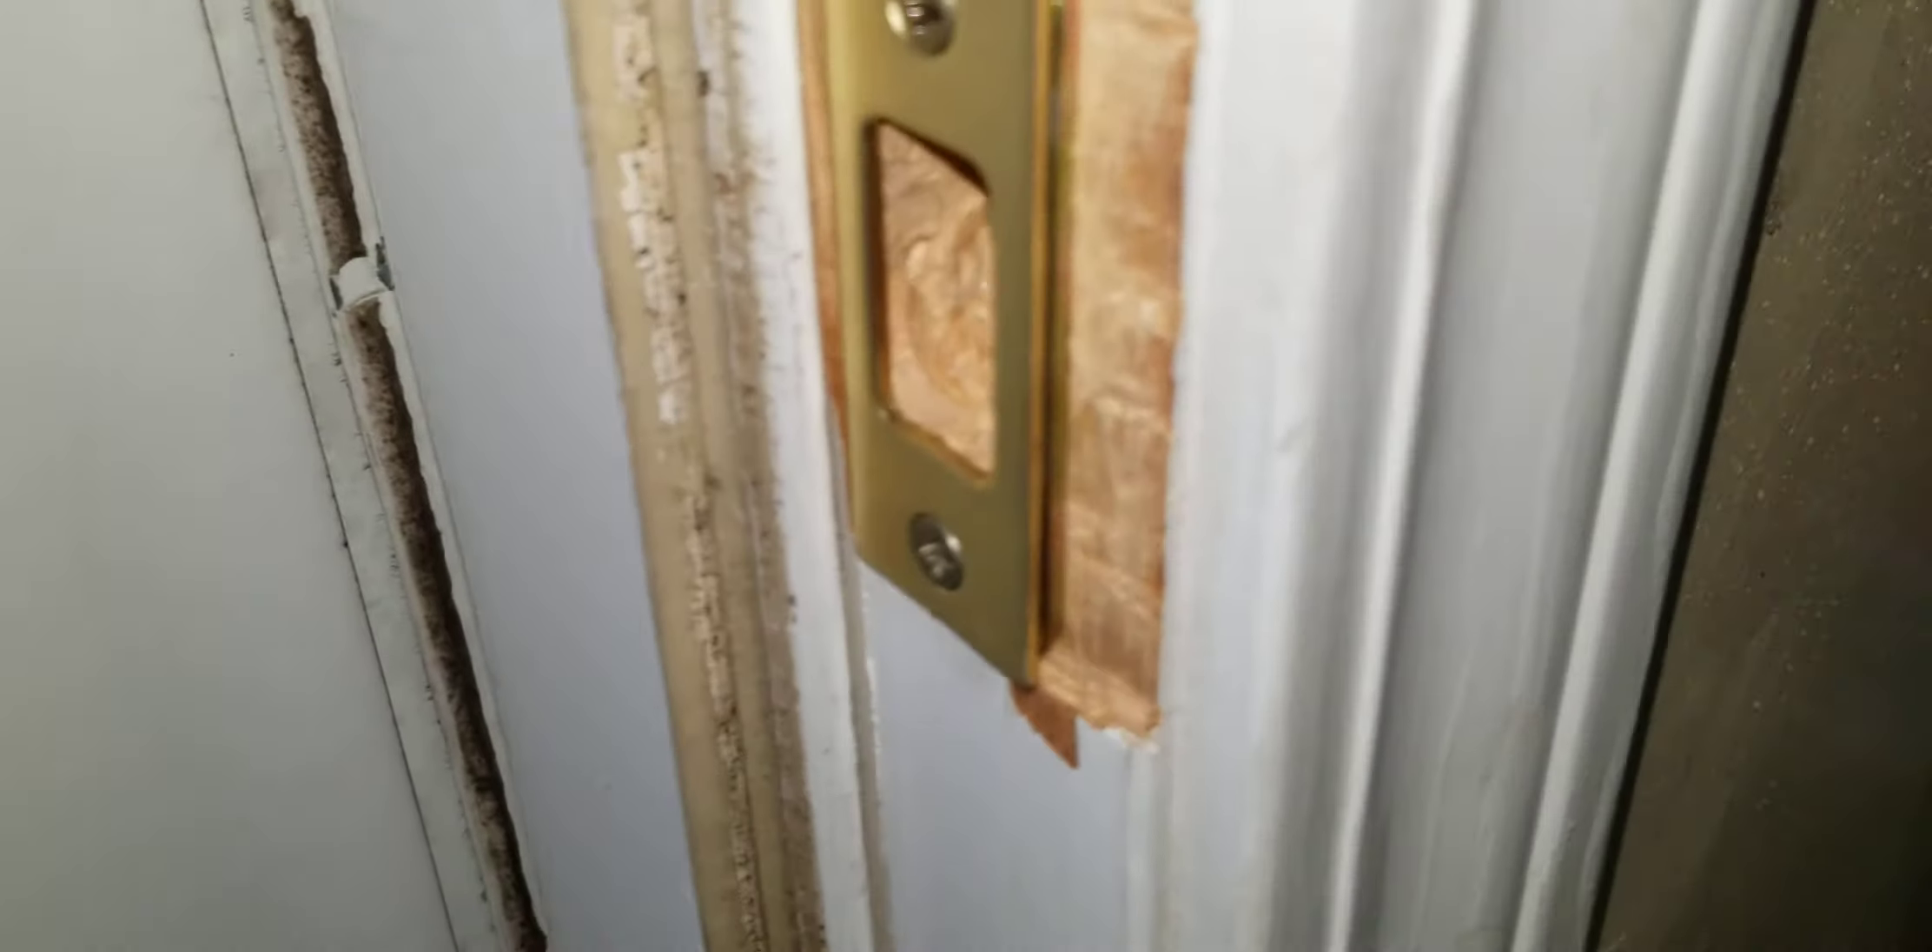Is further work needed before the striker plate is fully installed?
No.